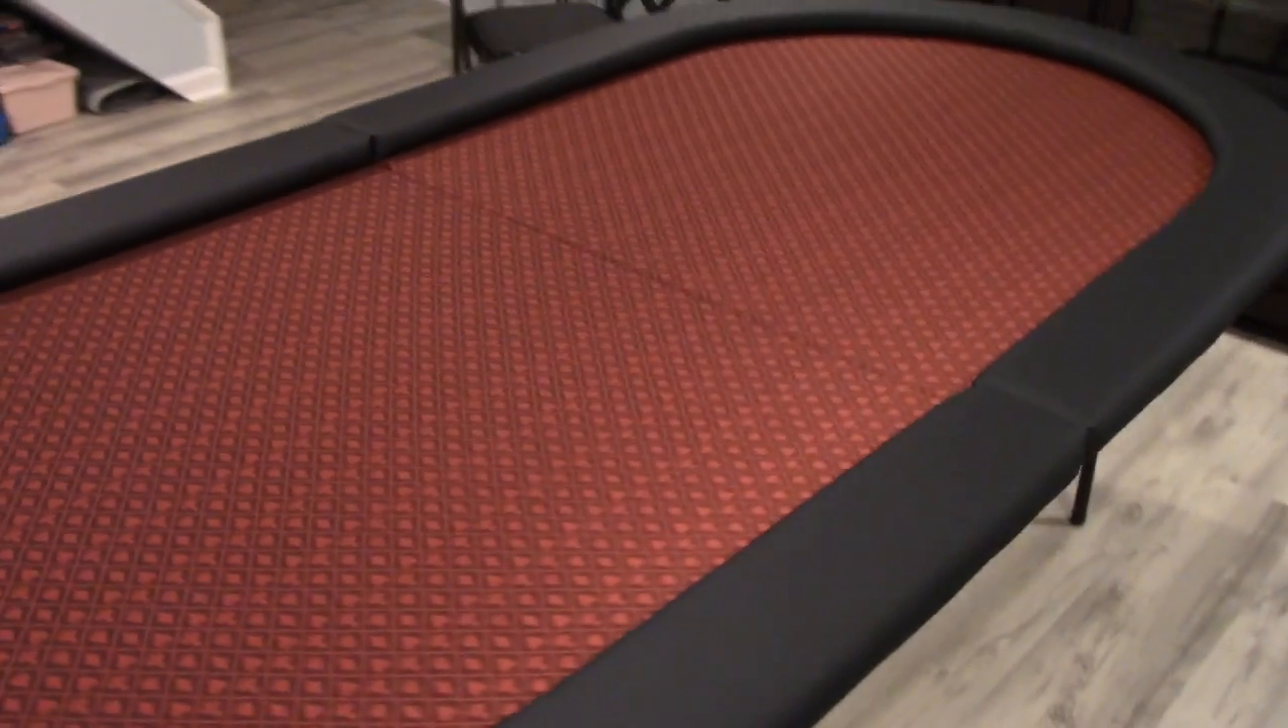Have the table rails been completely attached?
Yes.